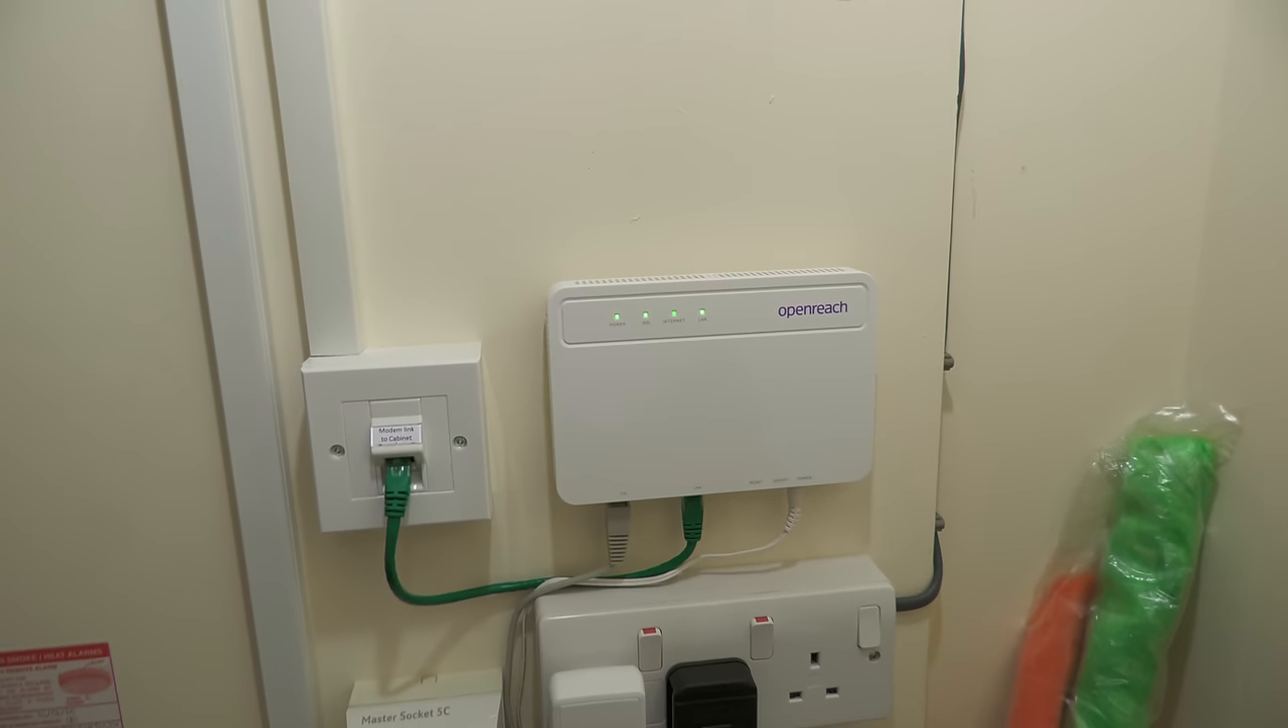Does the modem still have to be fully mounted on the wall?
No.